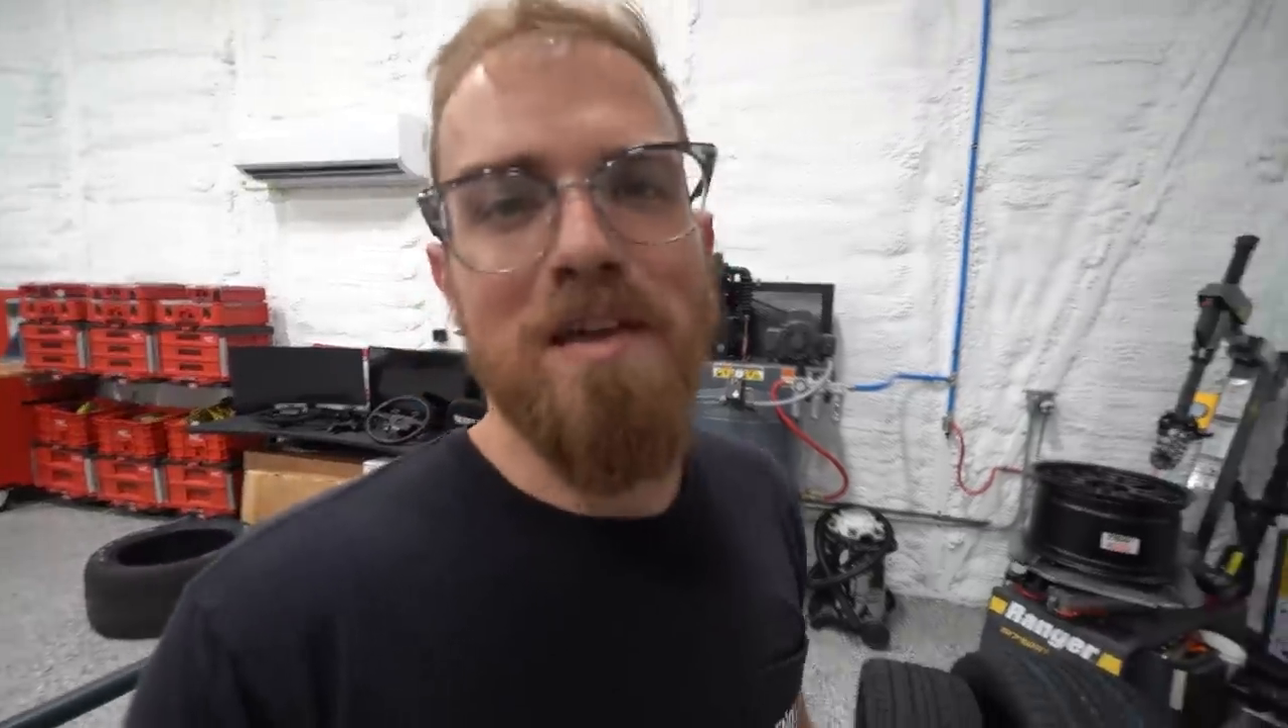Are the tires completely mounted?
No.